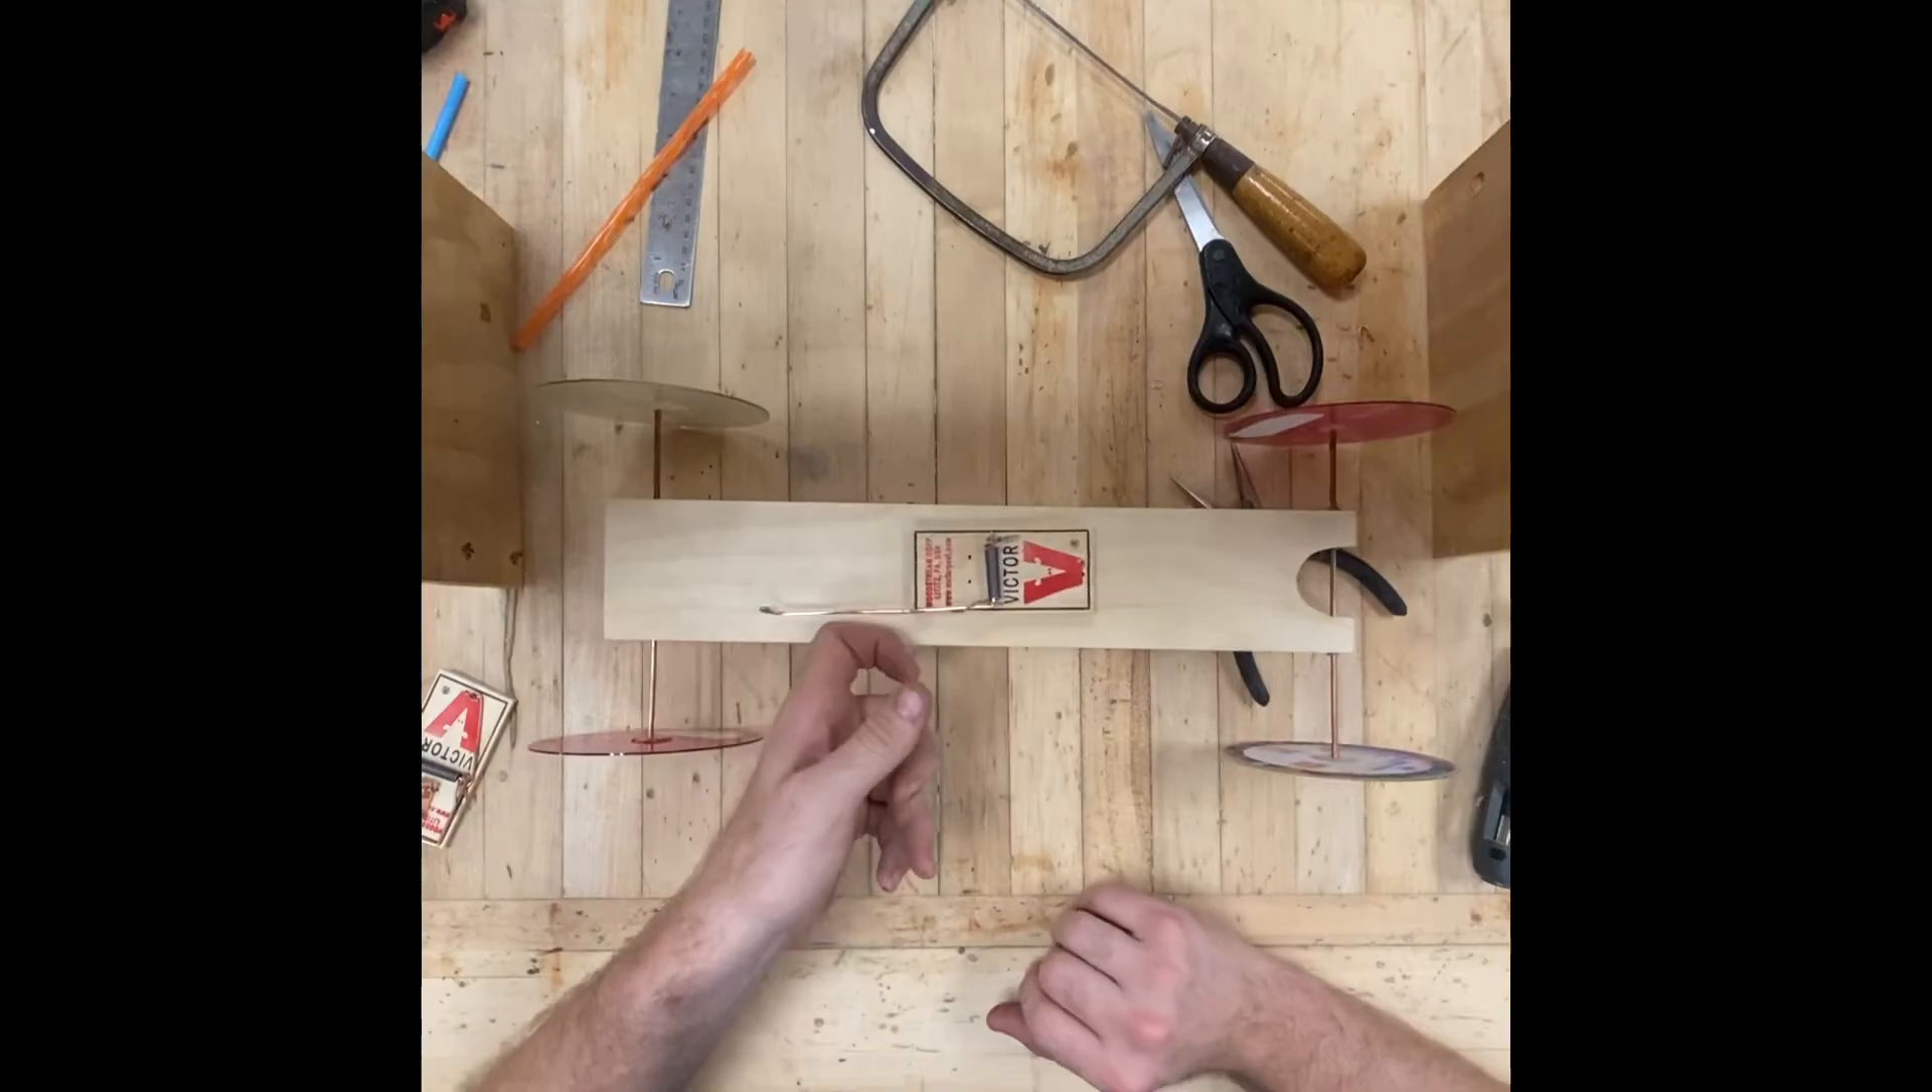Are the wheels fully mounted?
Yes.